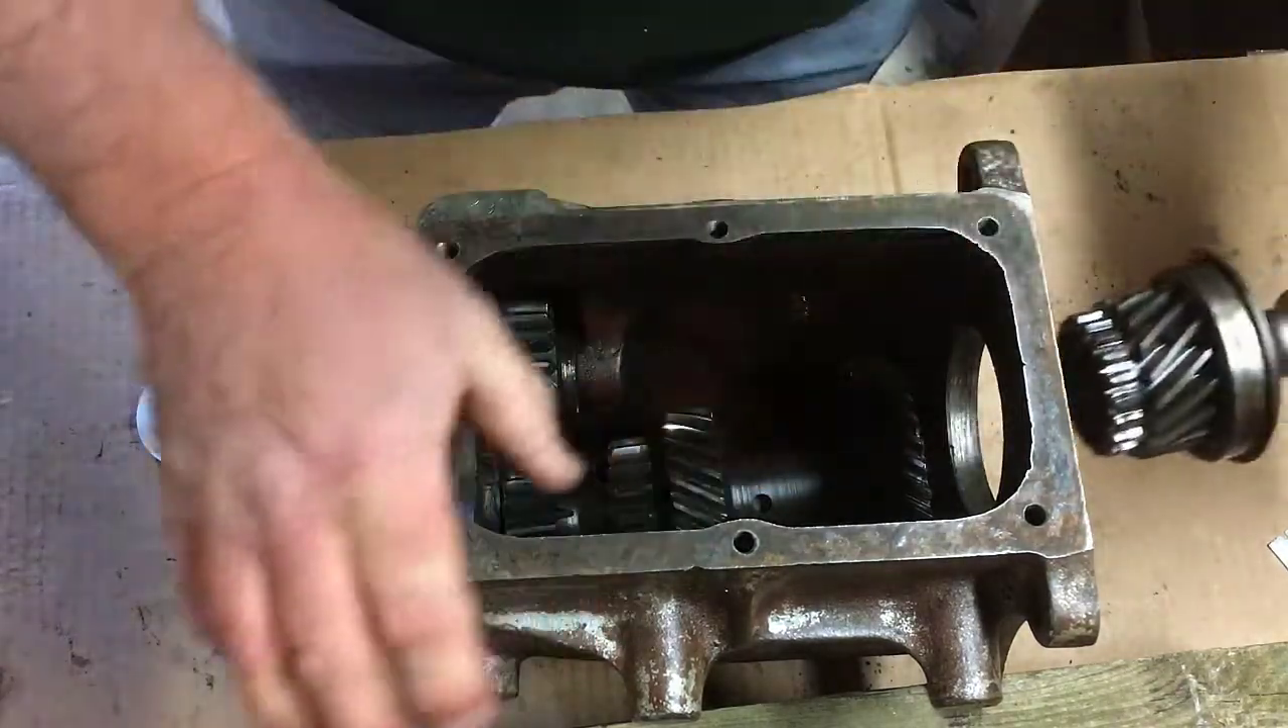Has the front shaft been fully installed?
No.